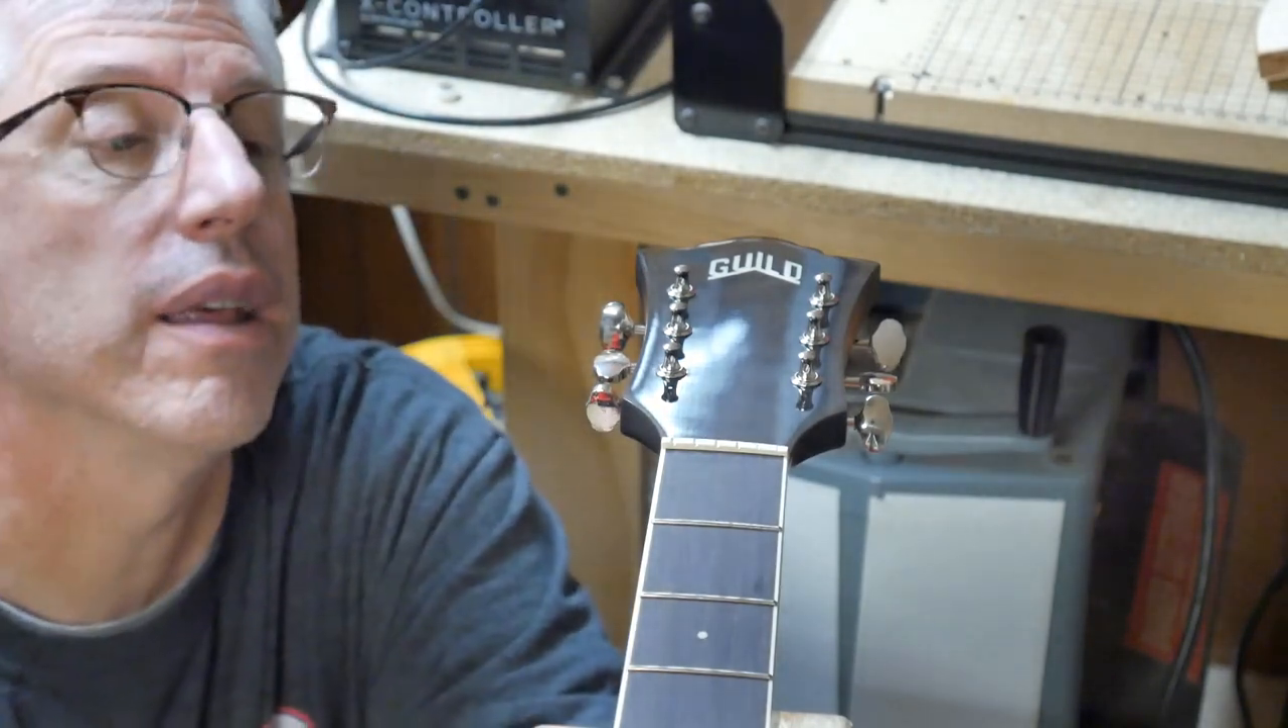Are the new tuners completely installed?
Yes.